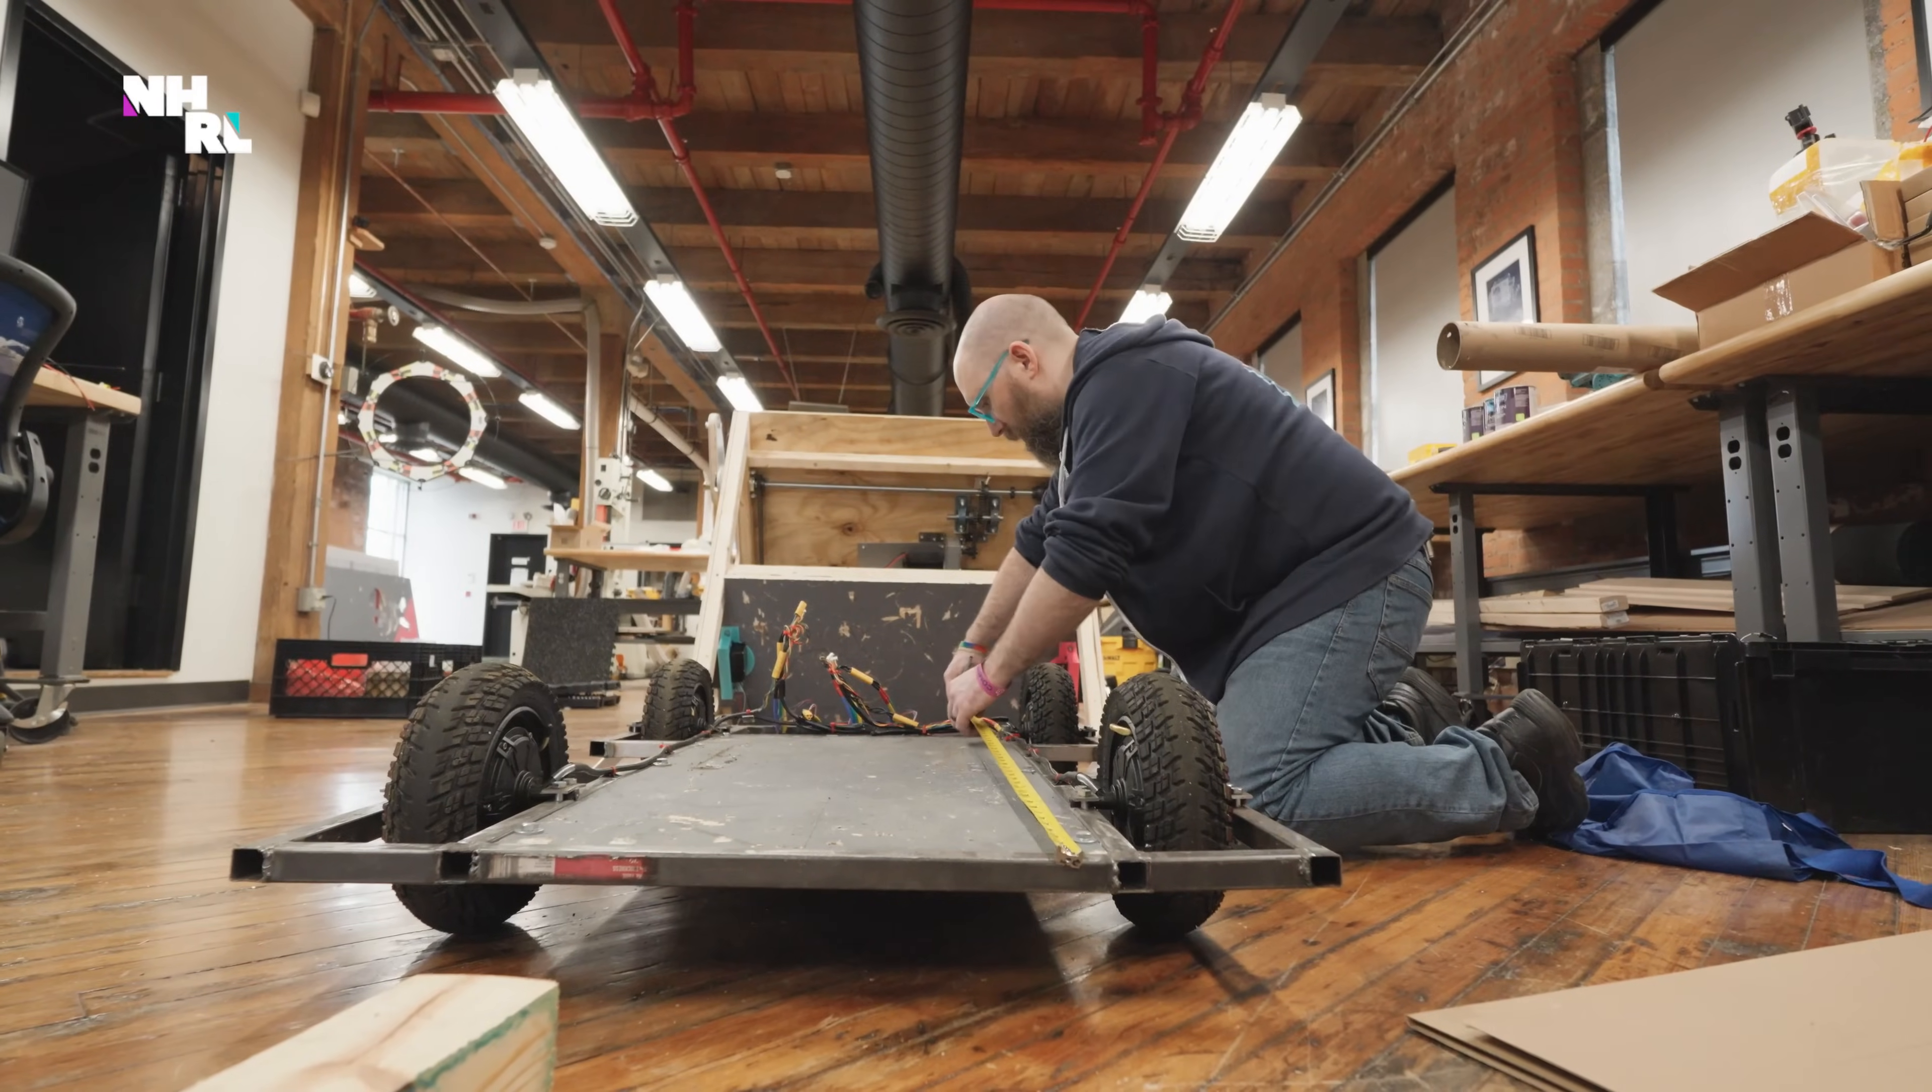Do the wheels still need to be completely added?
No.